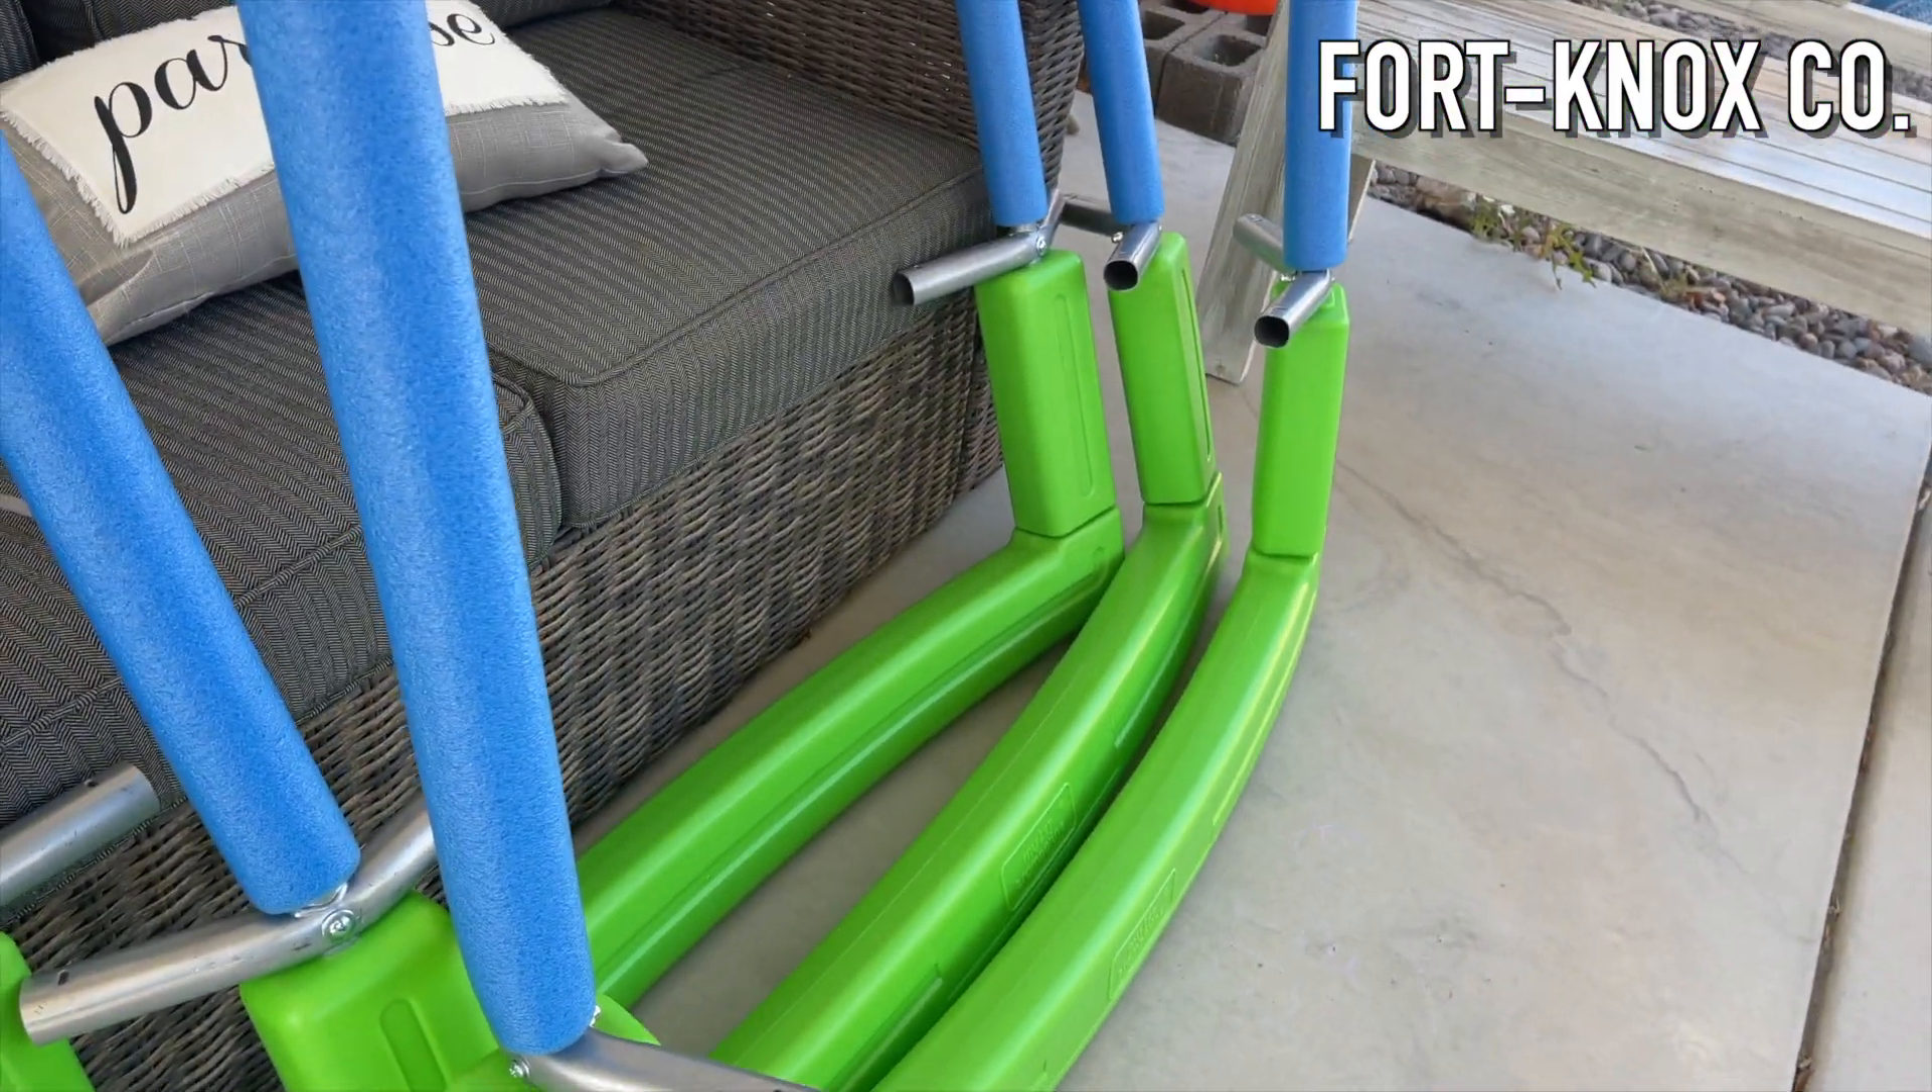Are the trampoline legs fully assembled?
Yes.